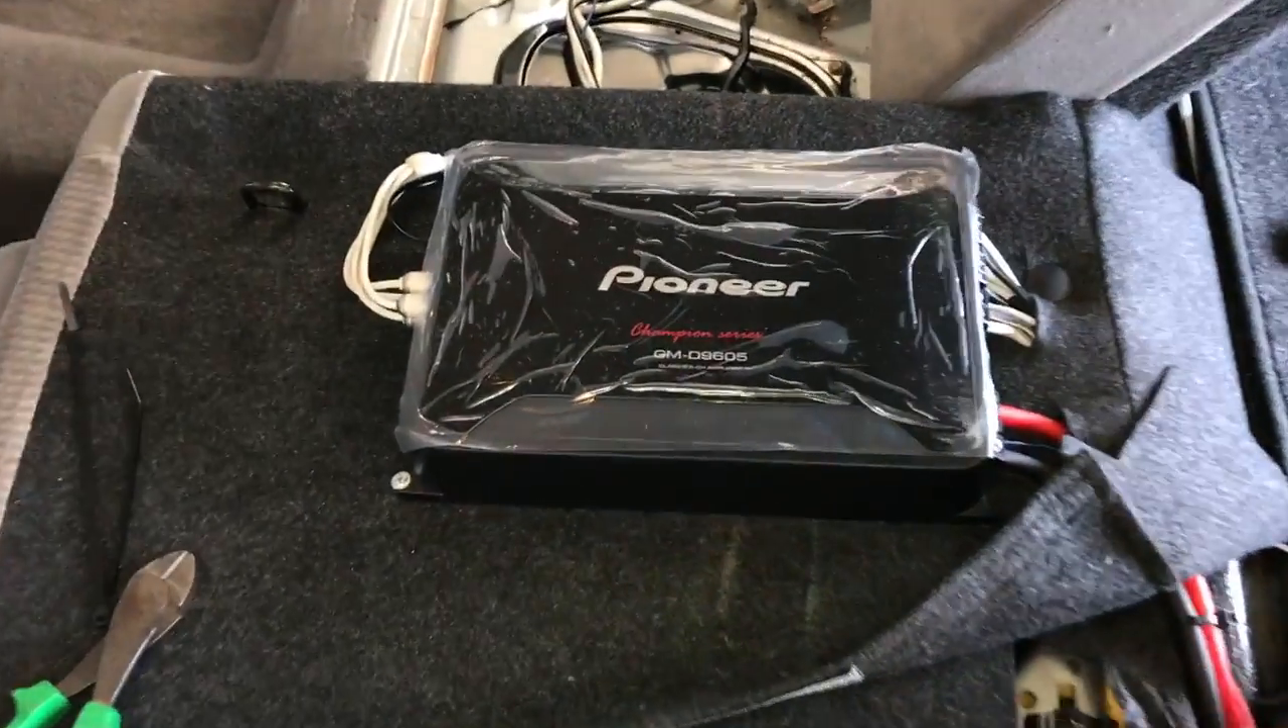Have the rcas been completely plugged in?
Yes.